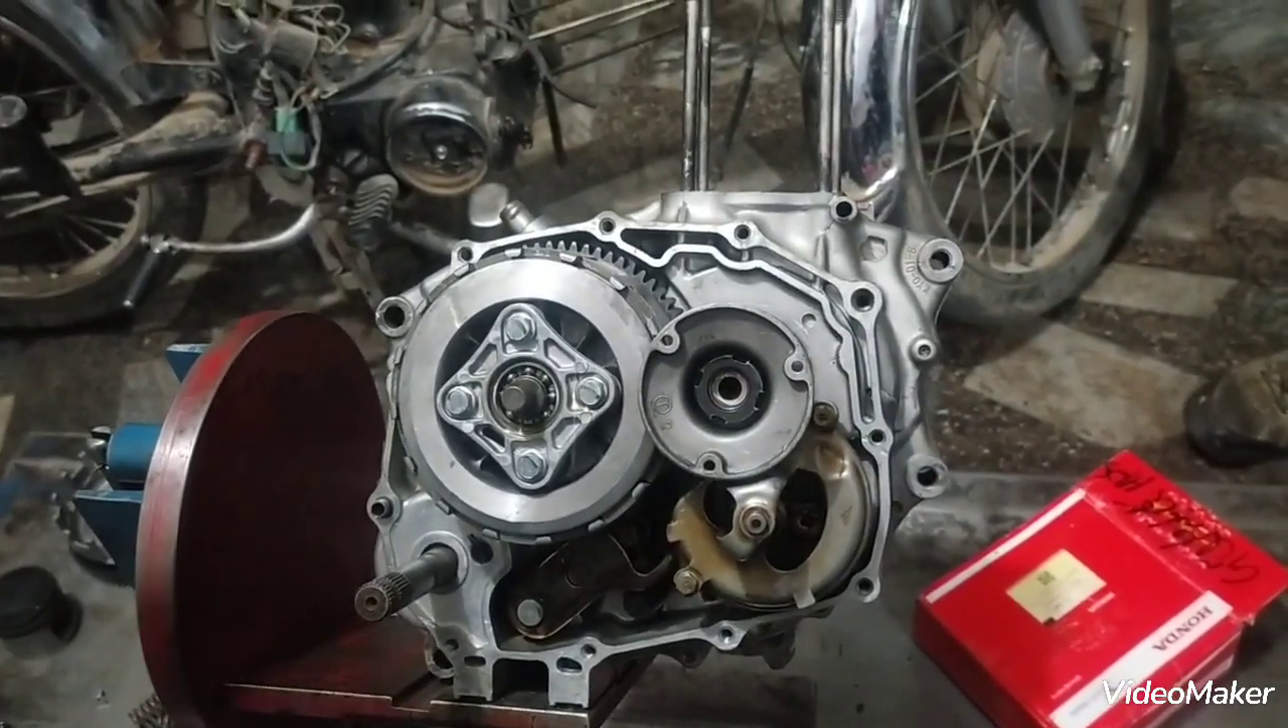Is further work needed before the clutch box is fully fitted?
No.